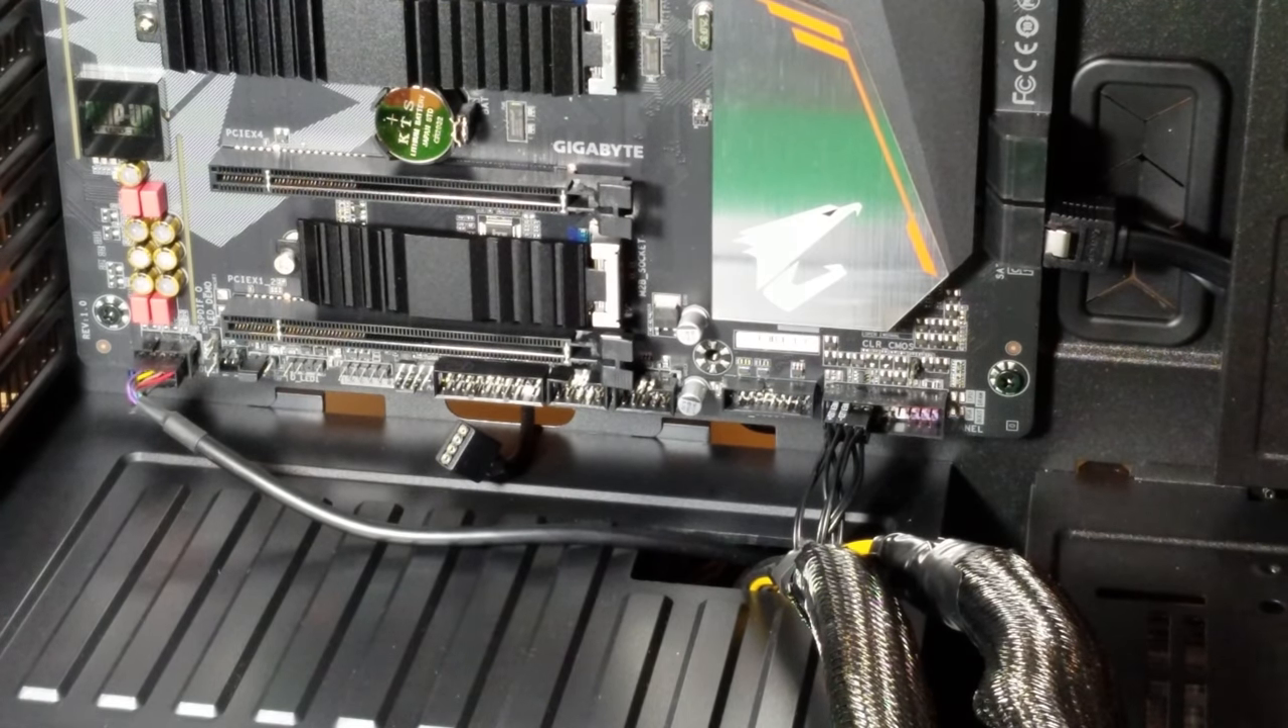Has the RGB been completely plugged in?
No.